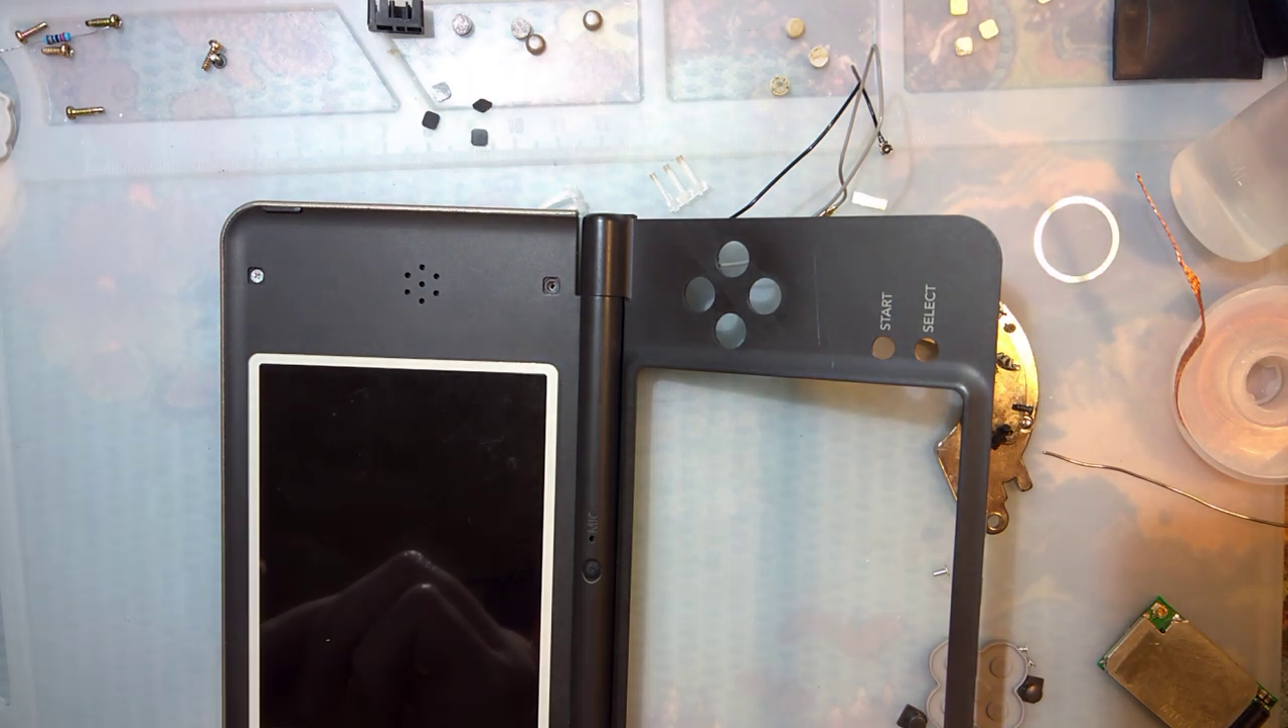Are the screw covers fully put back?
No.